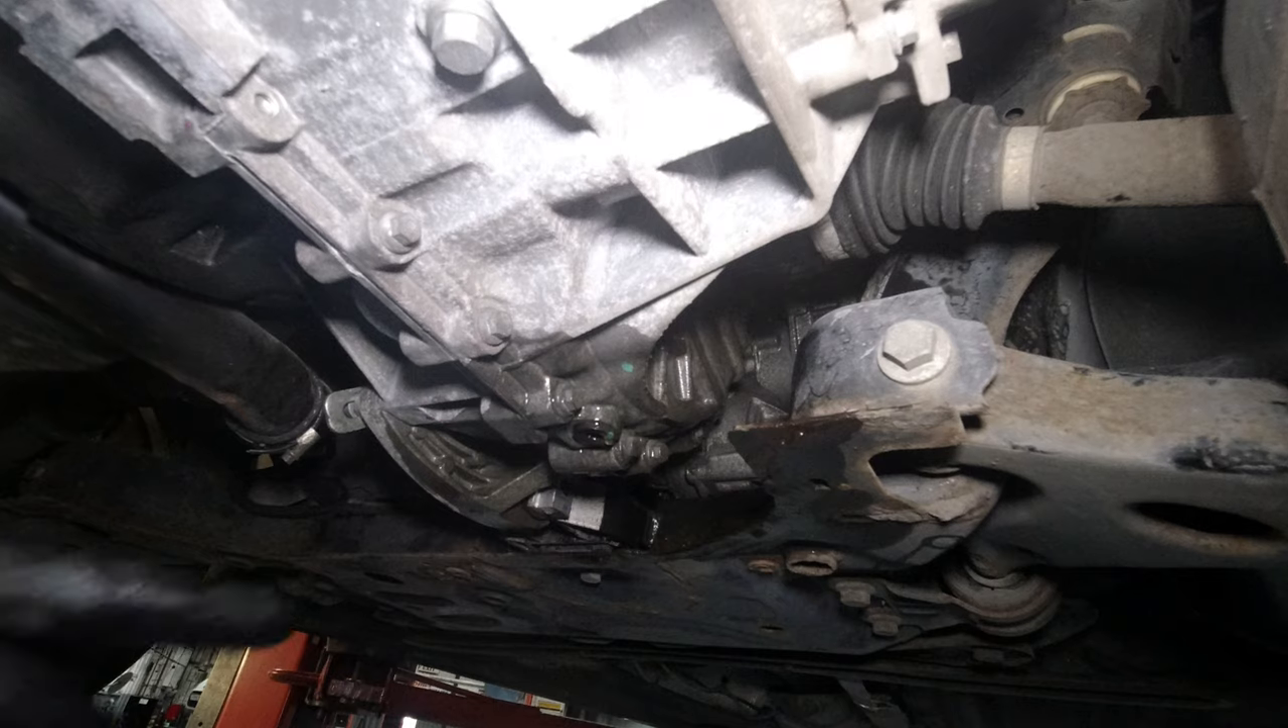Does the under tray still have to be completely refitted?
Yes.